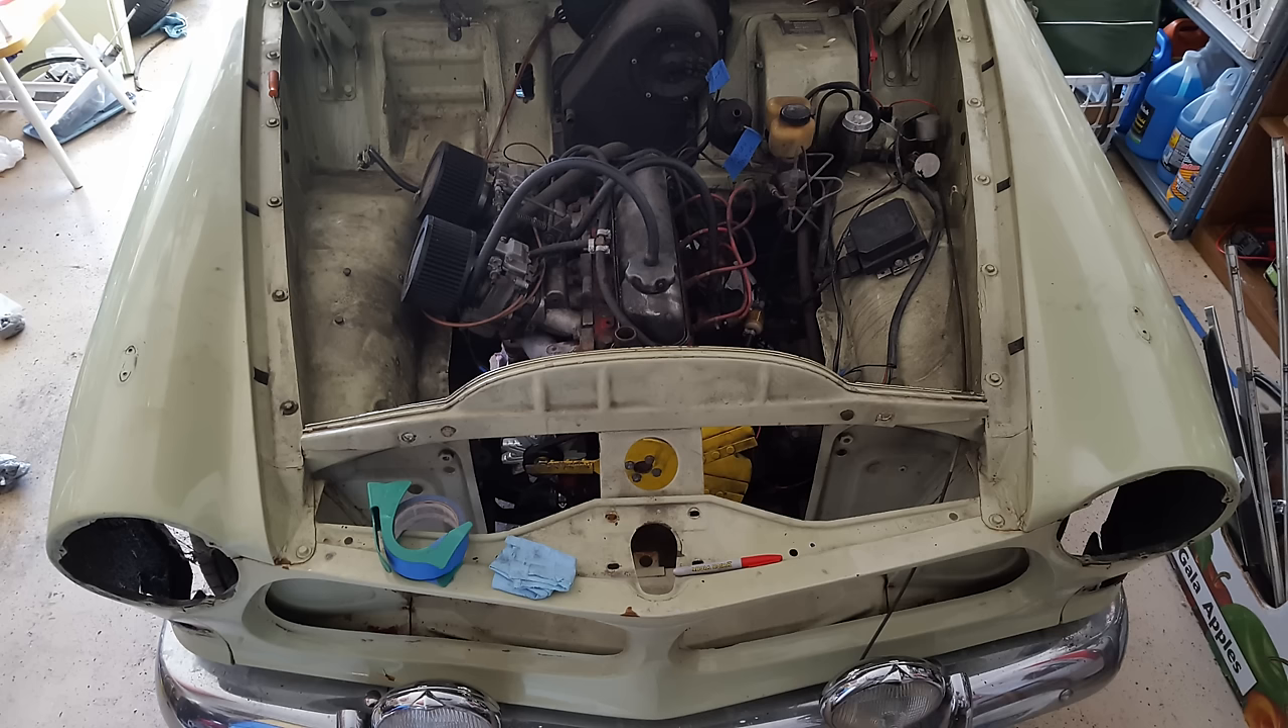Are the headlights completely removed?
Yes.